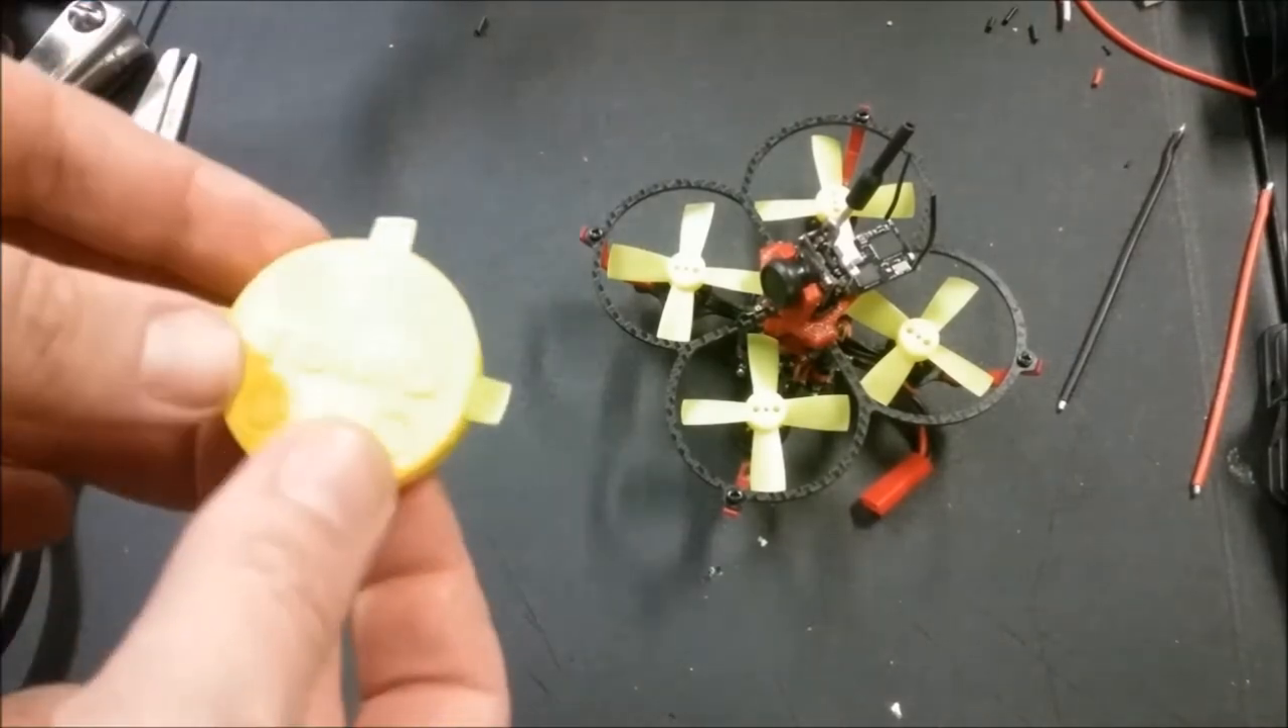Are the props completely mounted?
Yes.